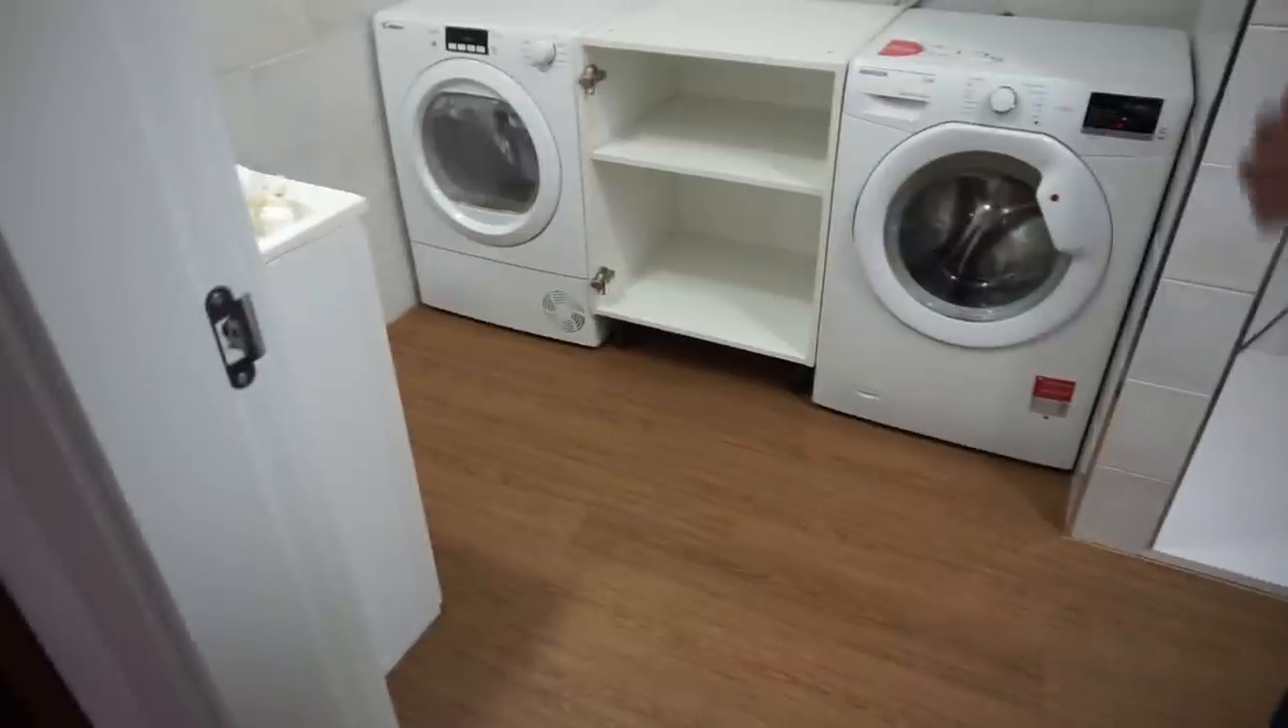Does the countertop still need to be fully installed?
Yes.